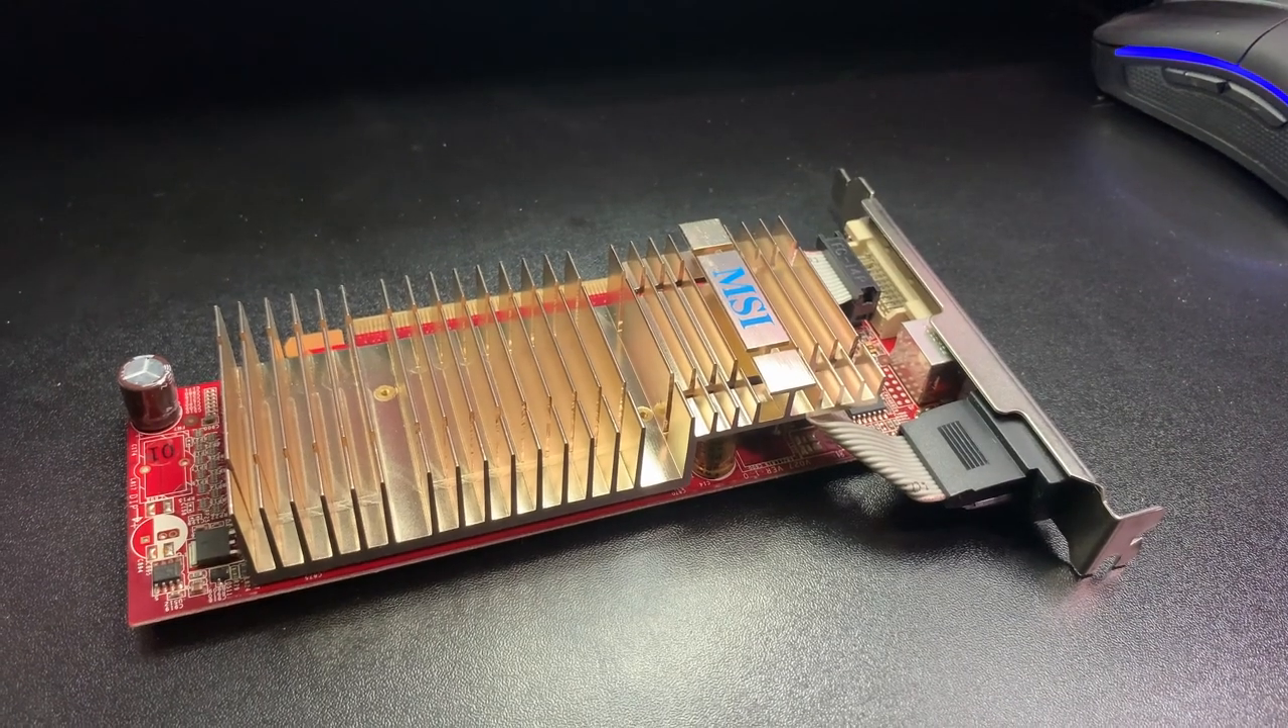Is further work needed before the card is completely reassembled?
No.